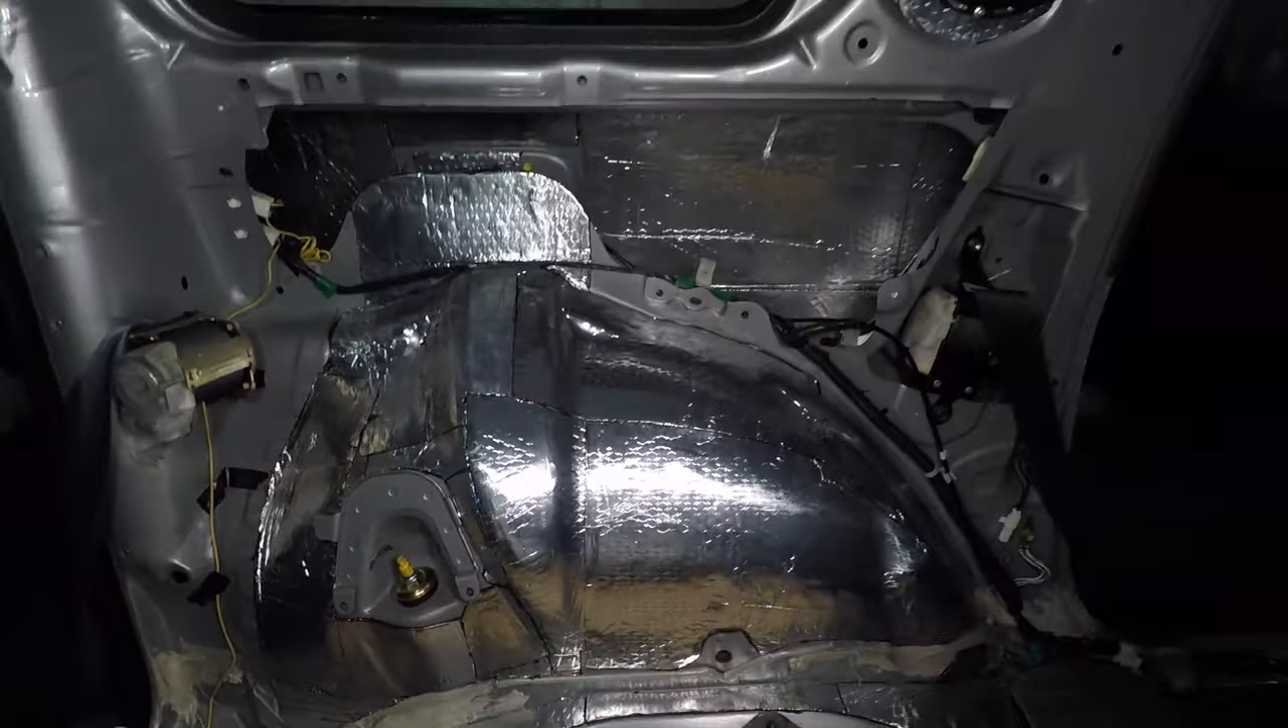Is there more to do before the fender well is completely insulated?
No.